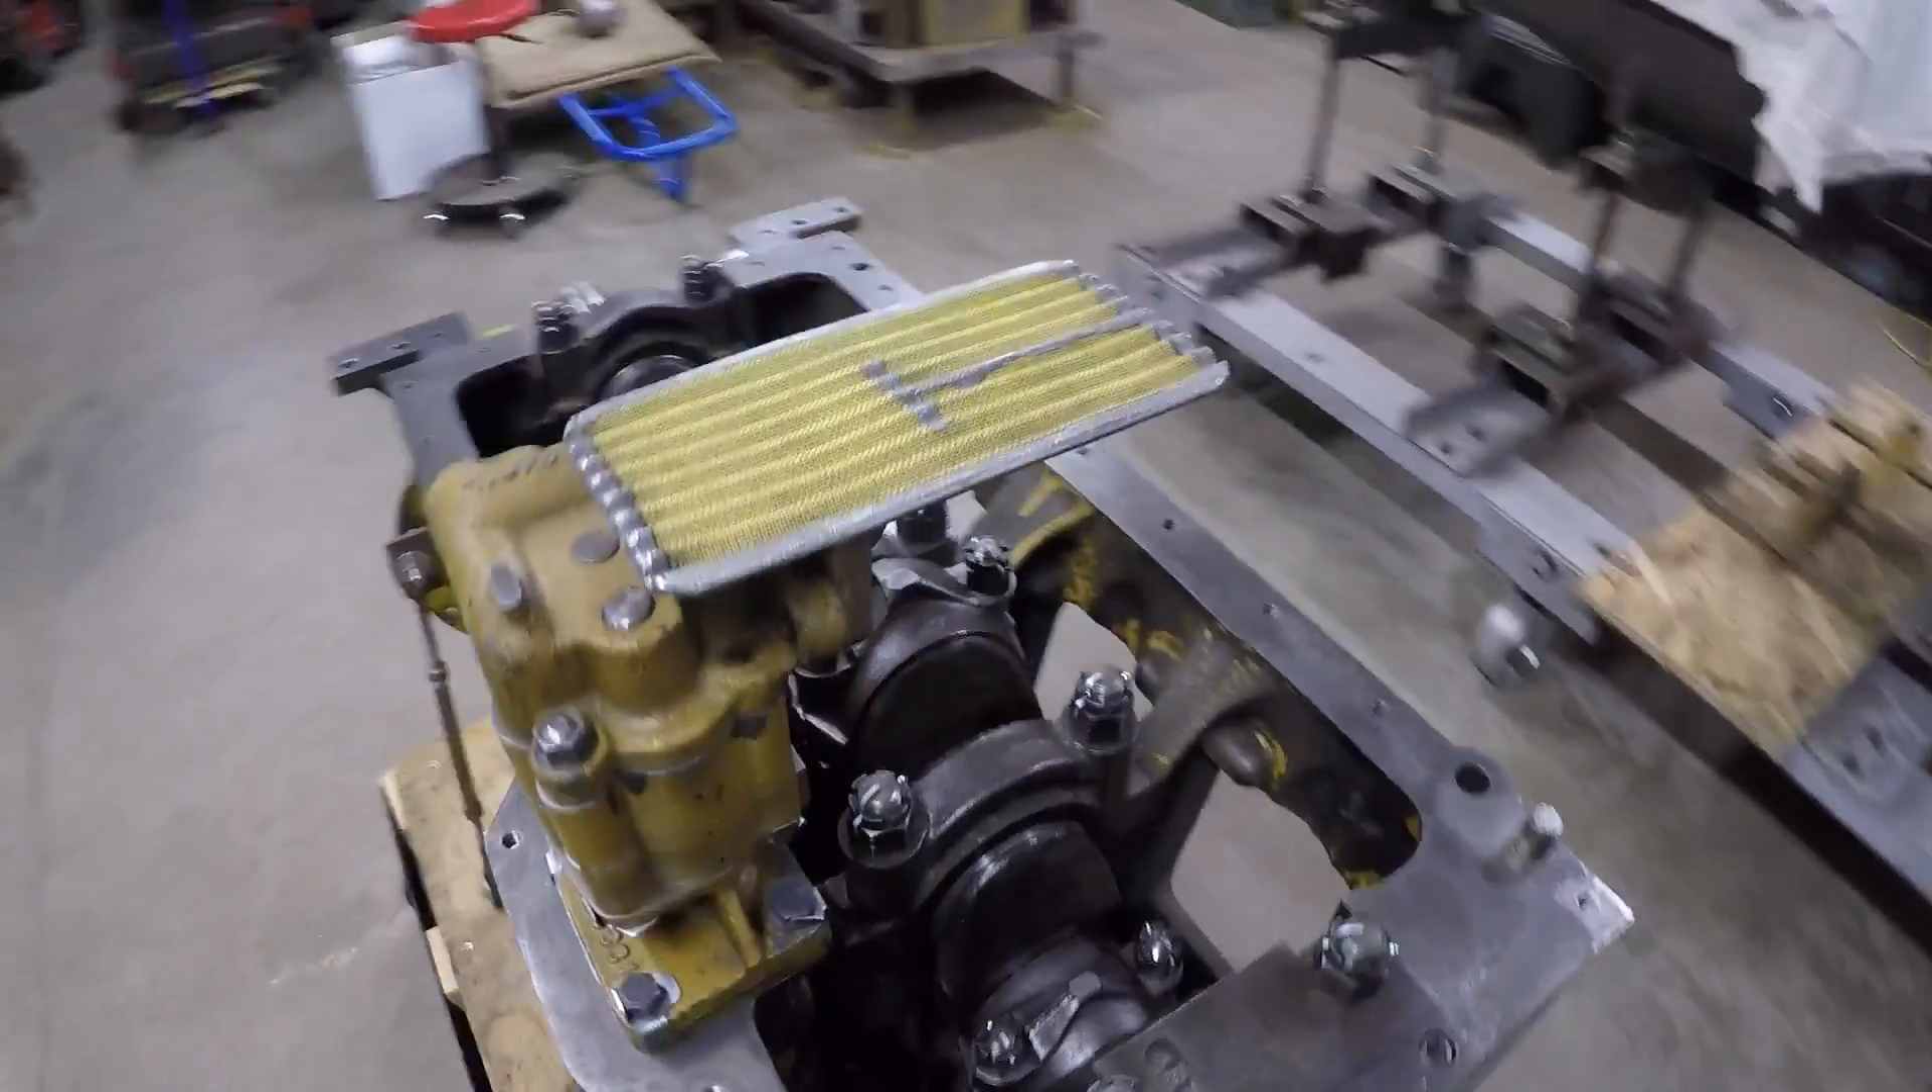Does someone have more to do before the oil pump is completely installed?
No.